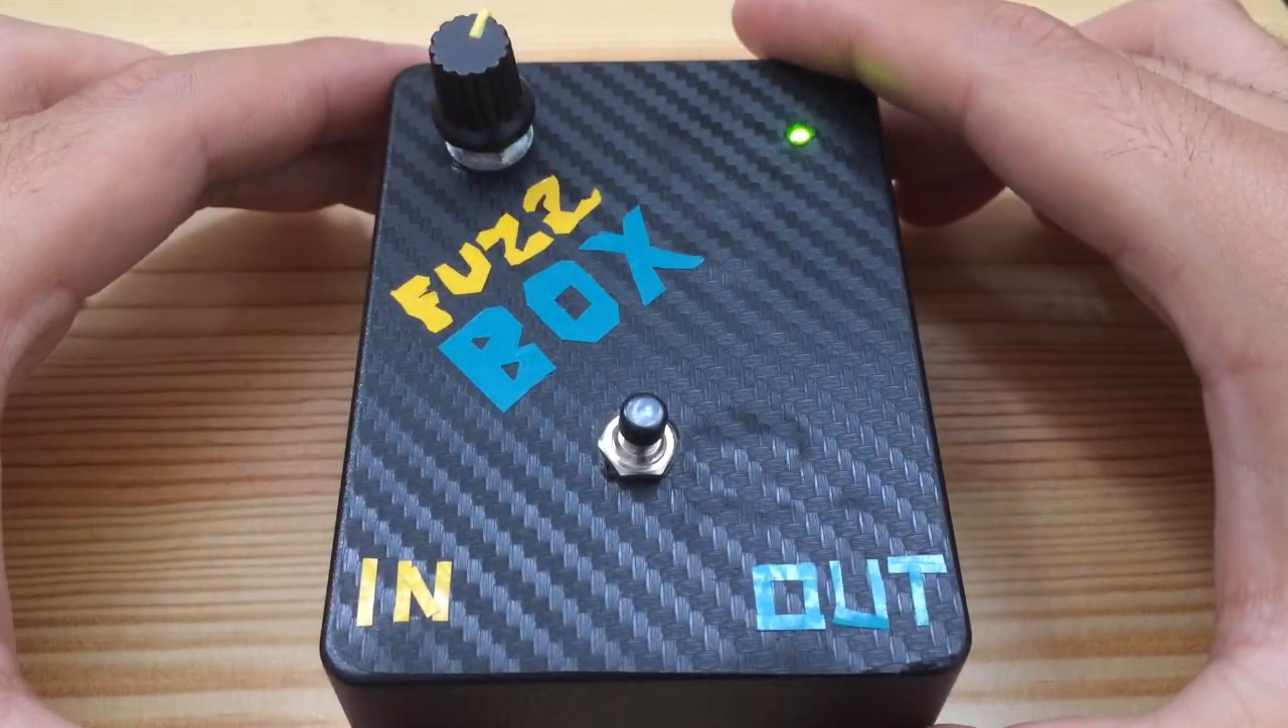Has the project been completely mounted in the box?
Yes.